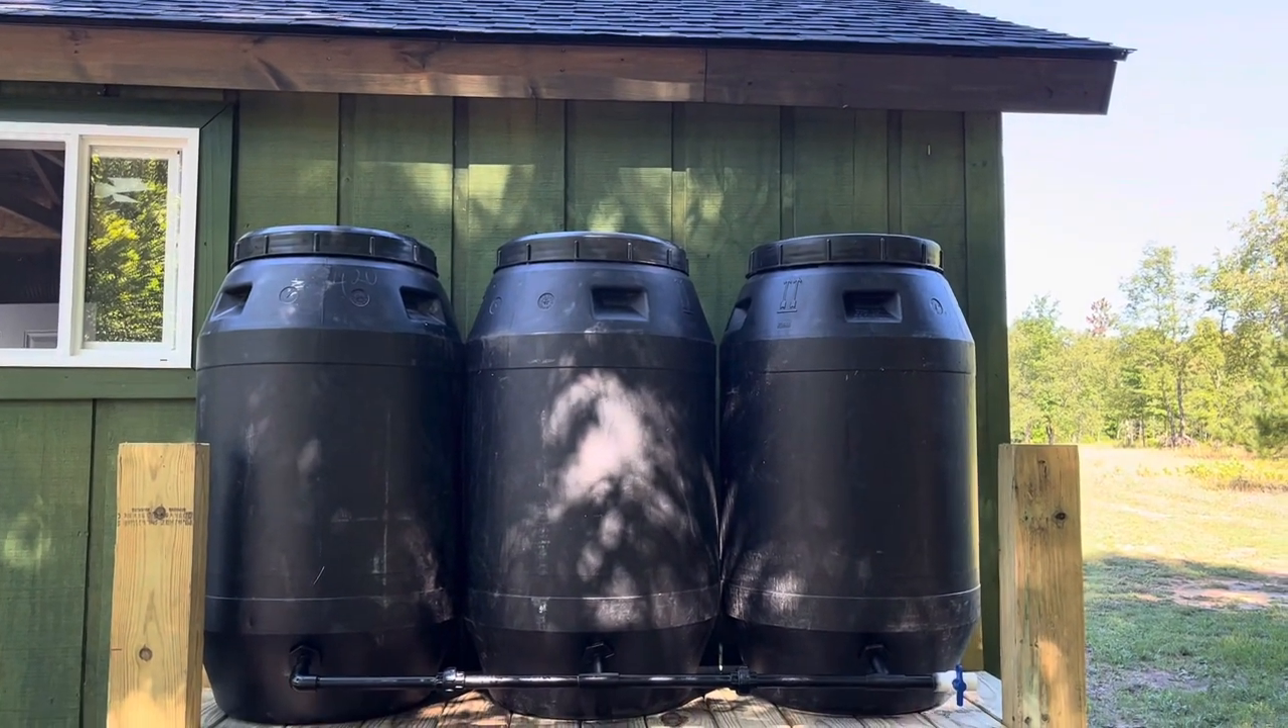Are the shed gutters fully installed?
No.